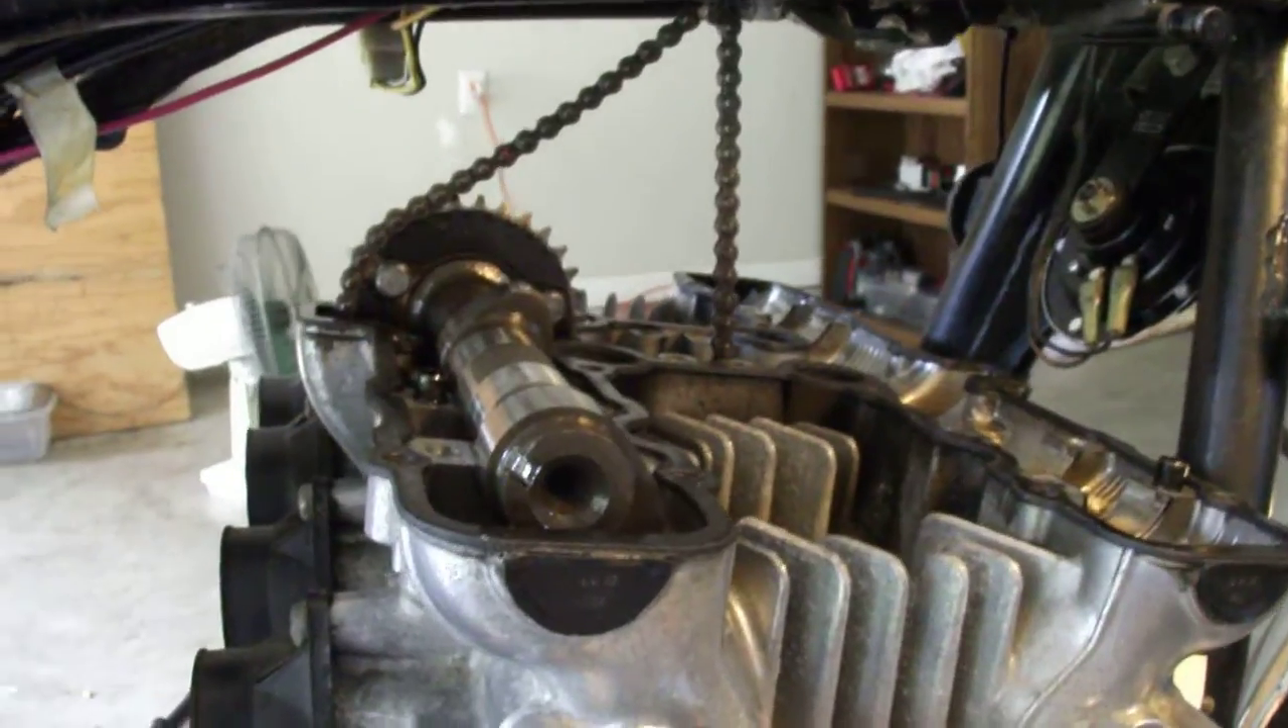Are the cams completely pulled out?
No.